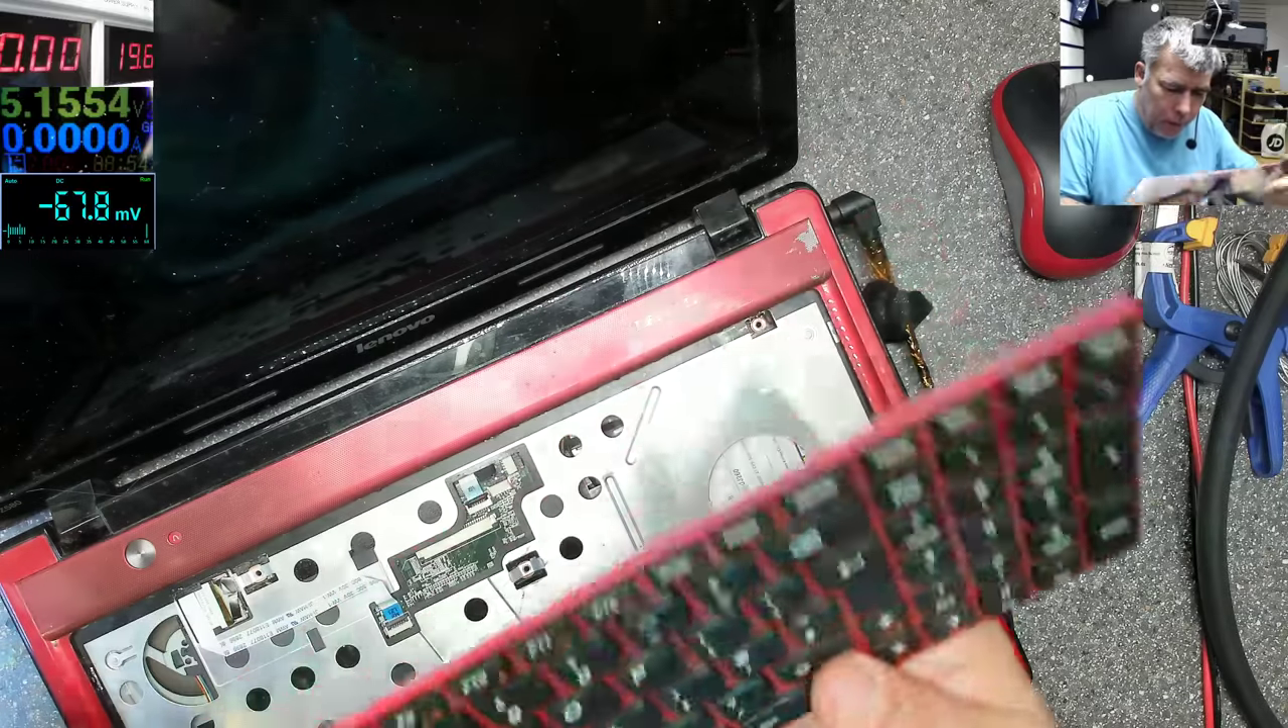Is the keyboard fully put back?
No.